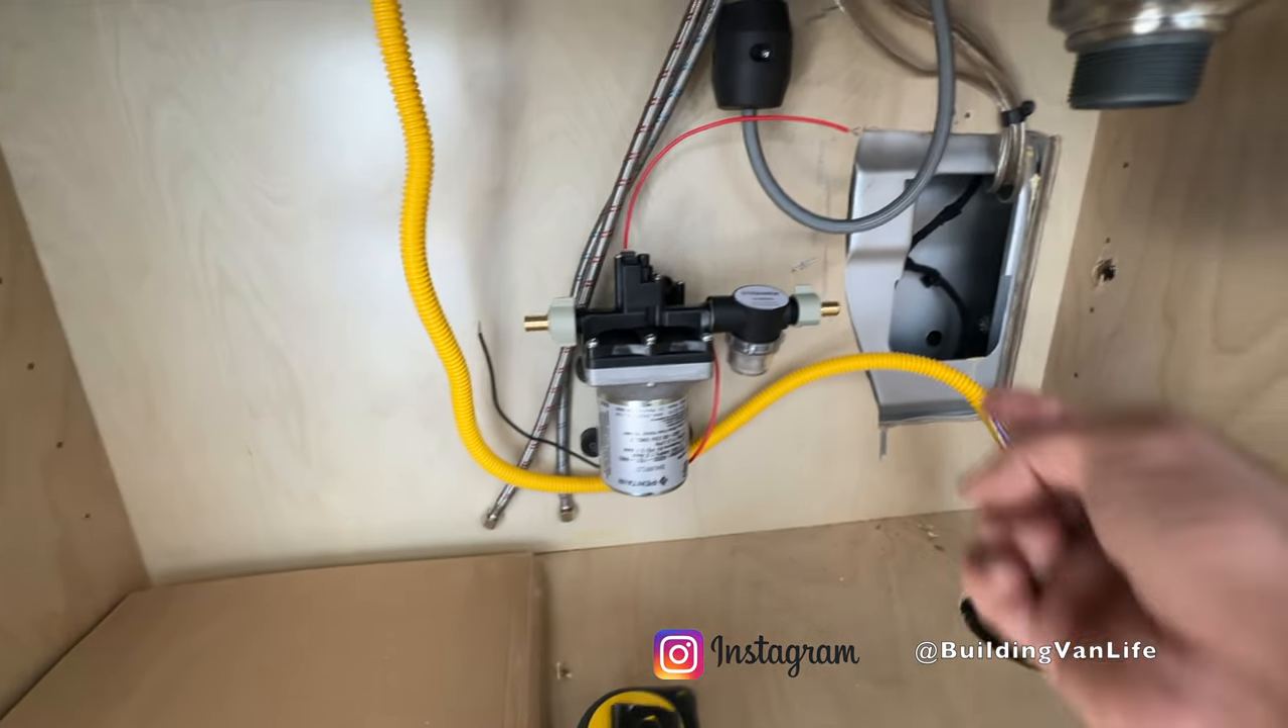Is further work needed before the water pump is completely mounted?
No.